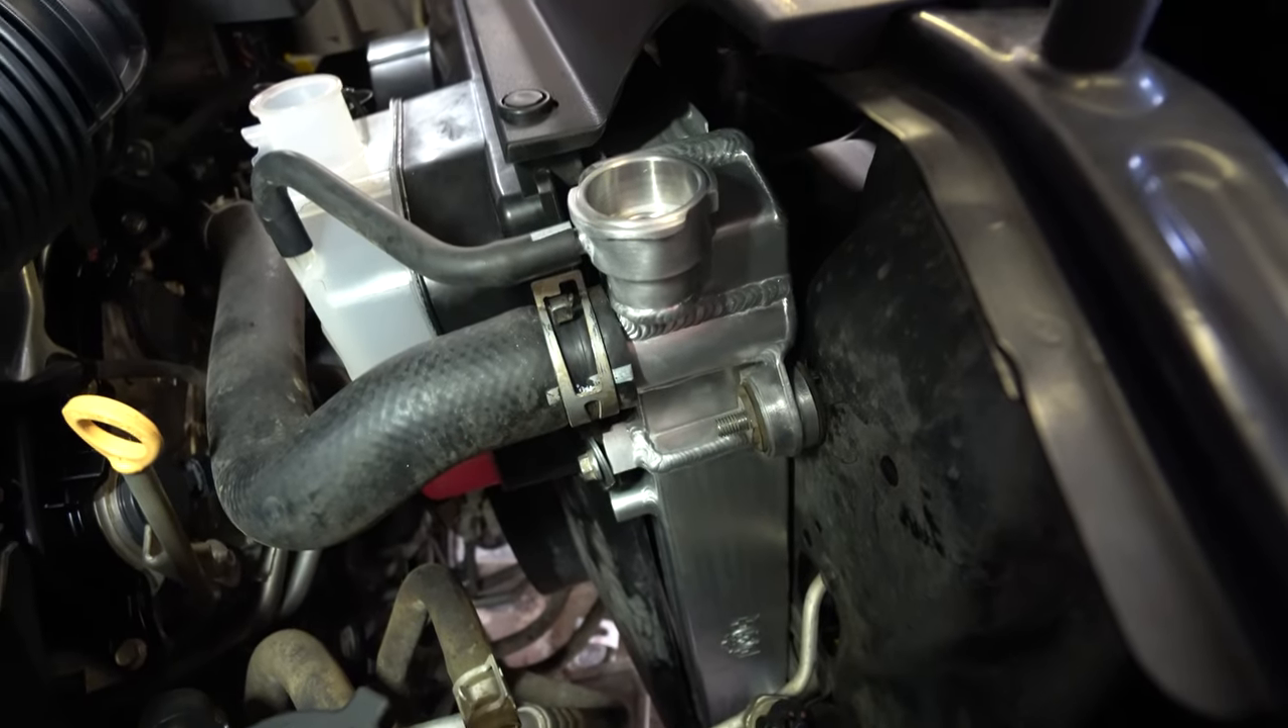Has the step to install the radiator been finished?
Yes.